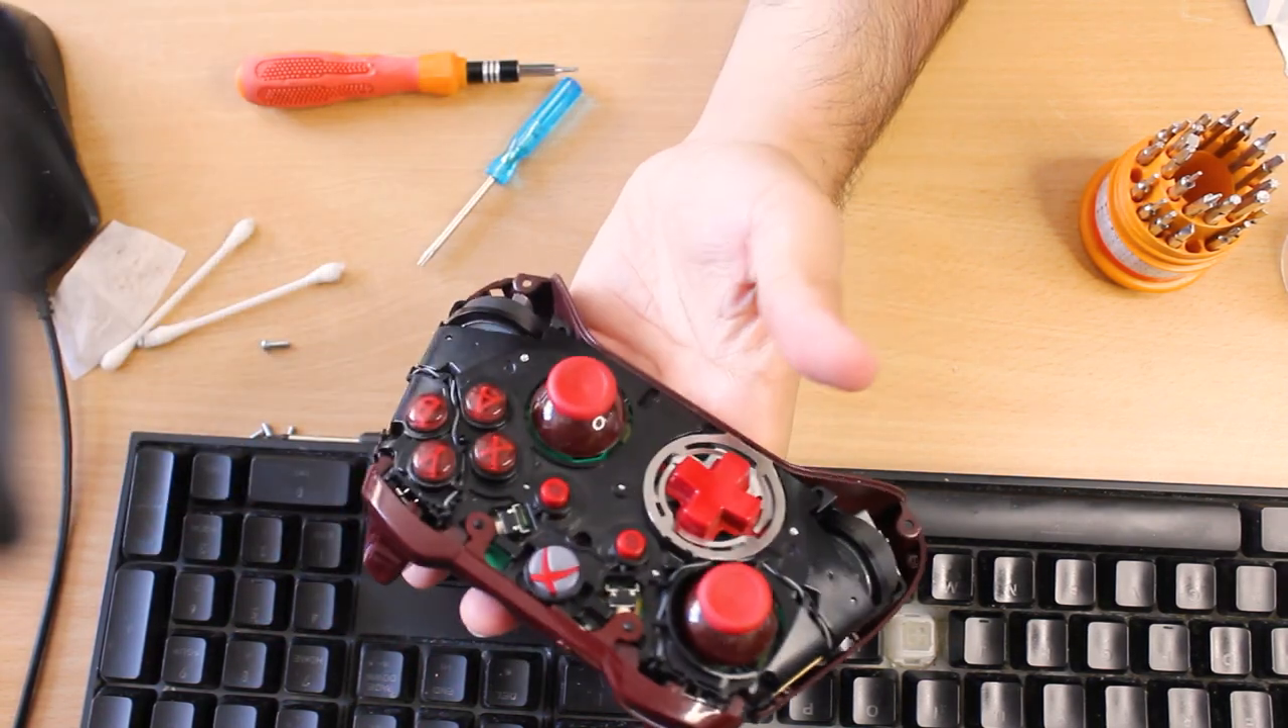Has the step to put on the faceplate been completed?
No.